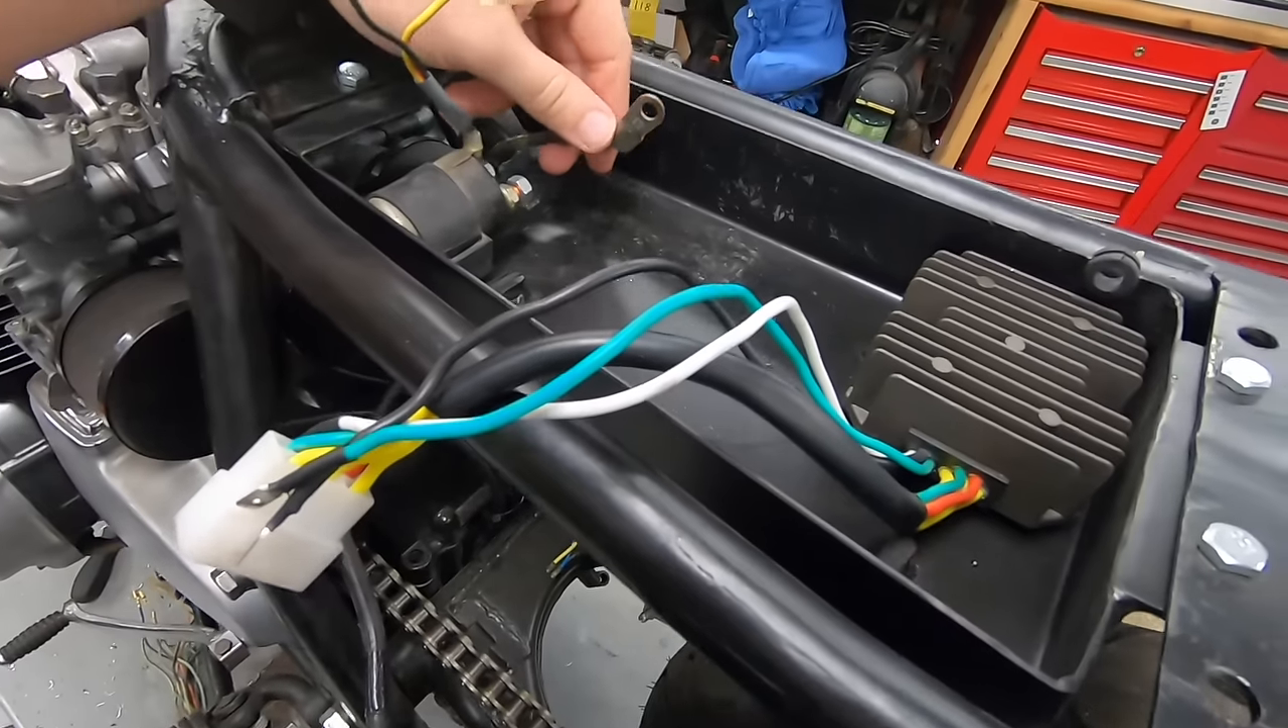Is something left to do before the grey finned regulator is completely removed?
Yes.